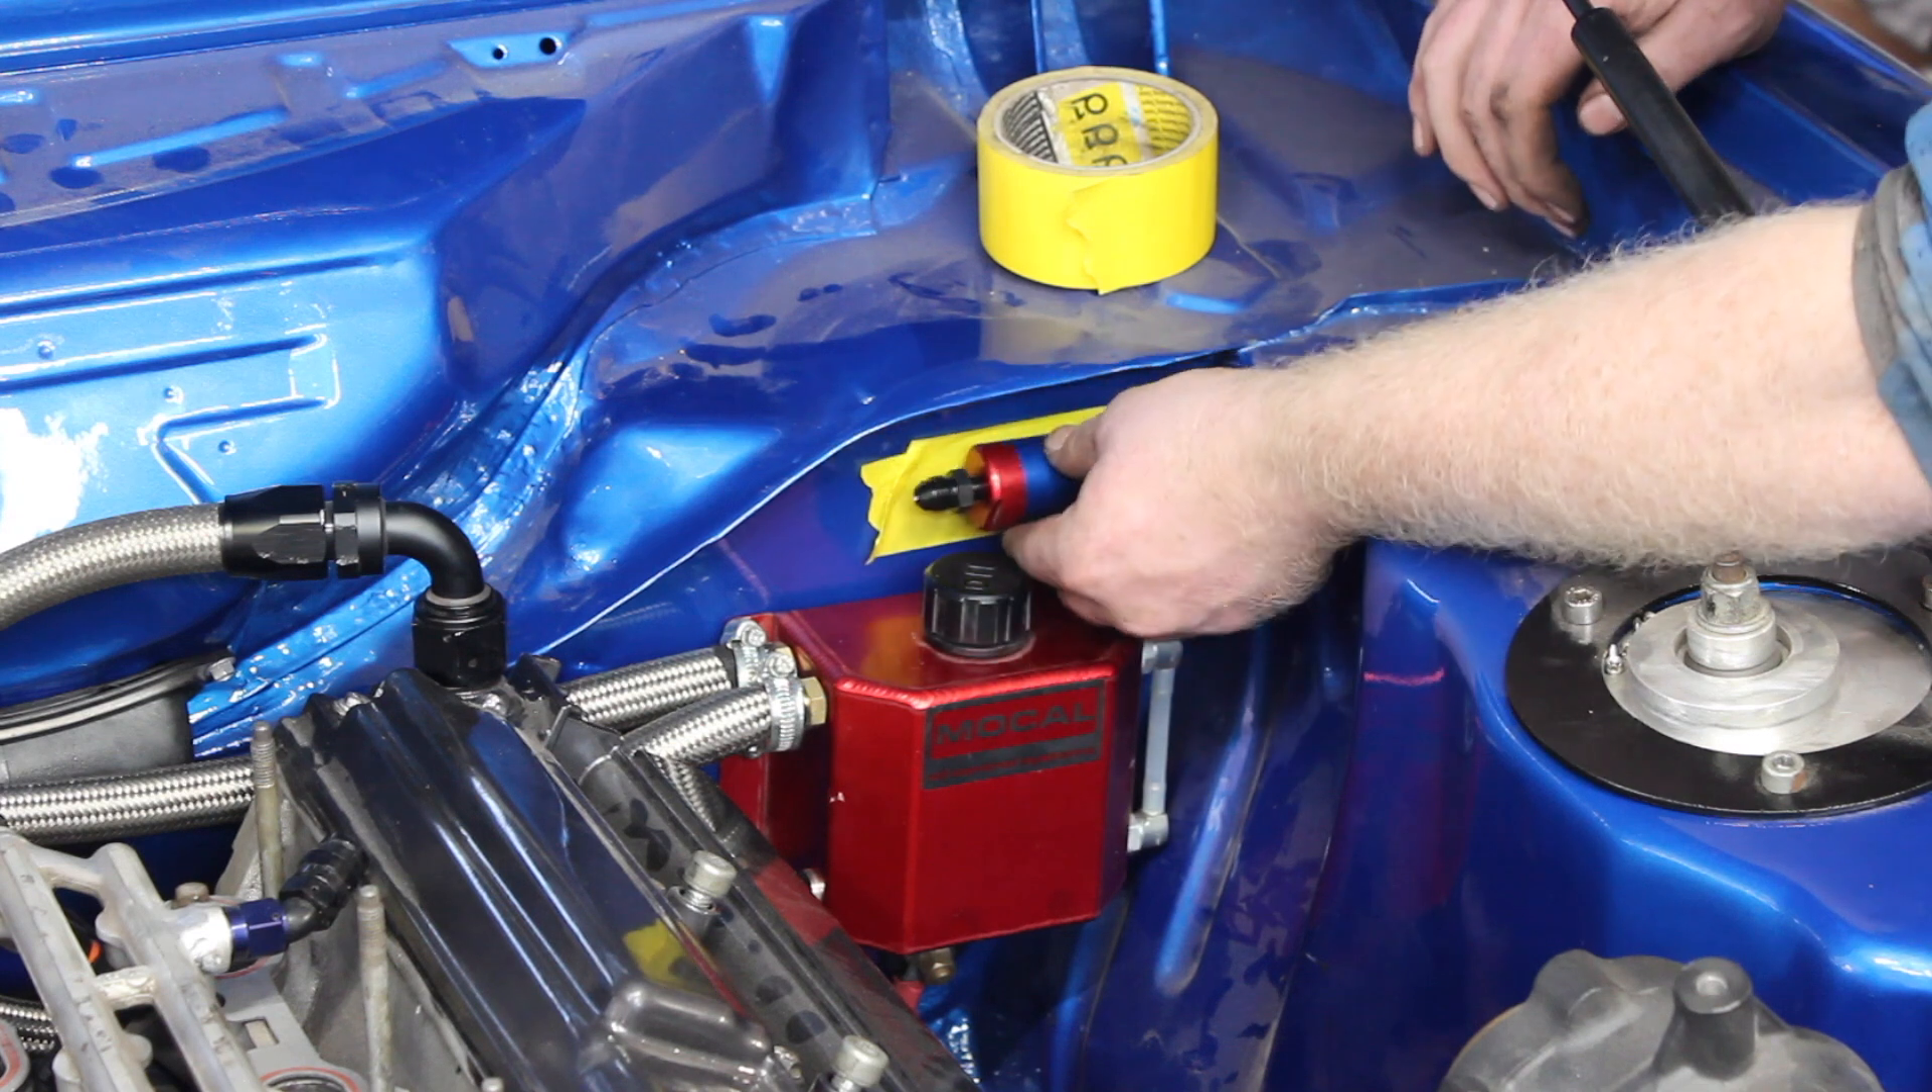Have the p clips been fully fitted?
No.